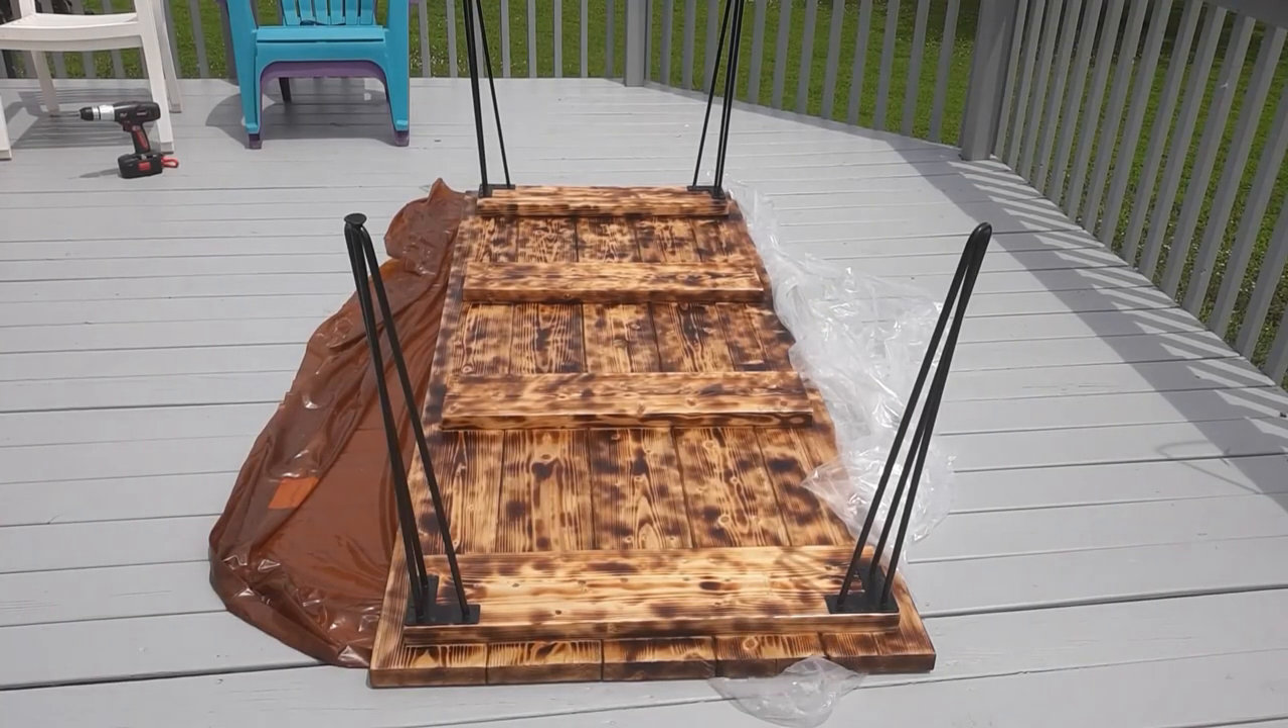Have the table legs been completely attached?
Yes.